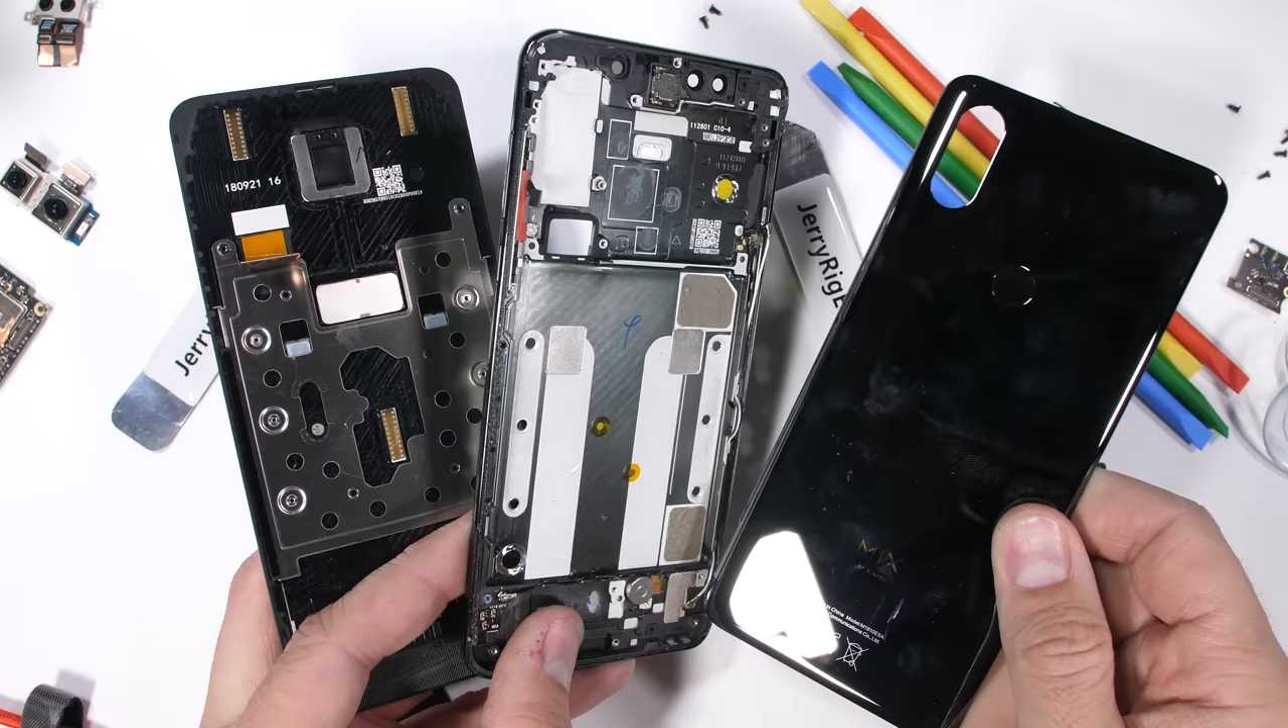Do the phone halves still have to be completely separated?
No.